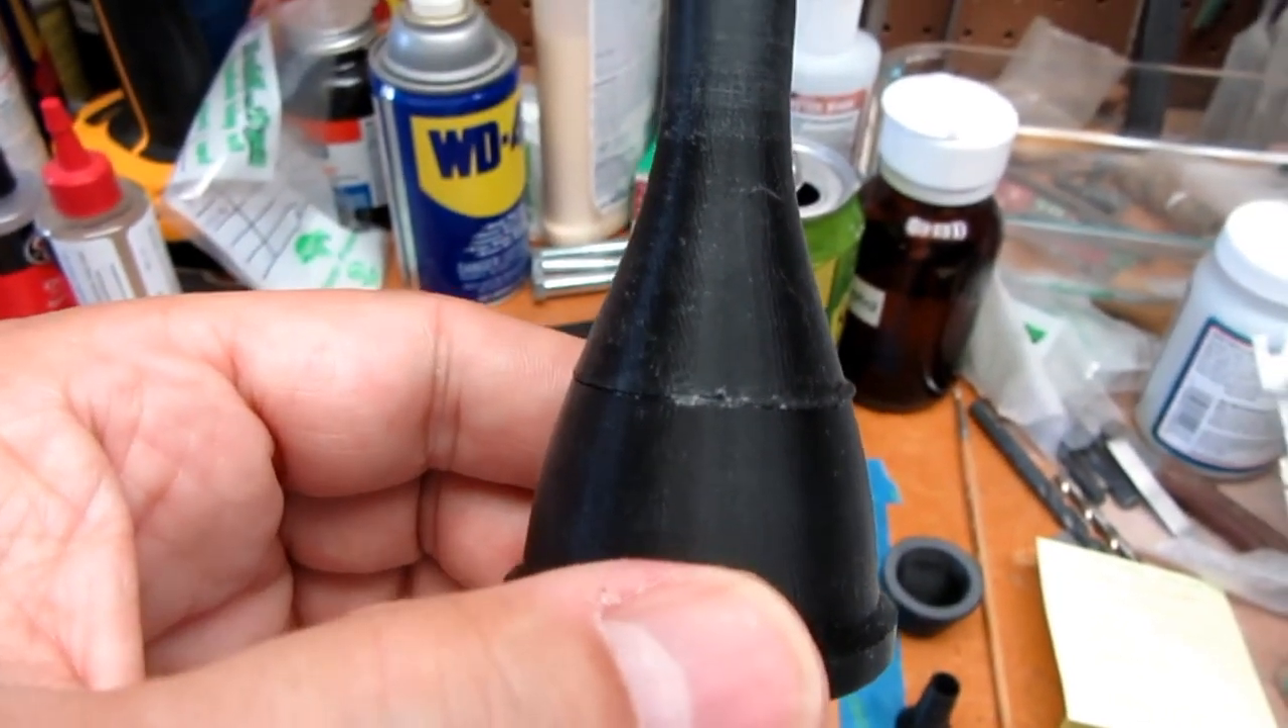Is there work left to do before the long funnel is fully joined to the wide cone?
No.